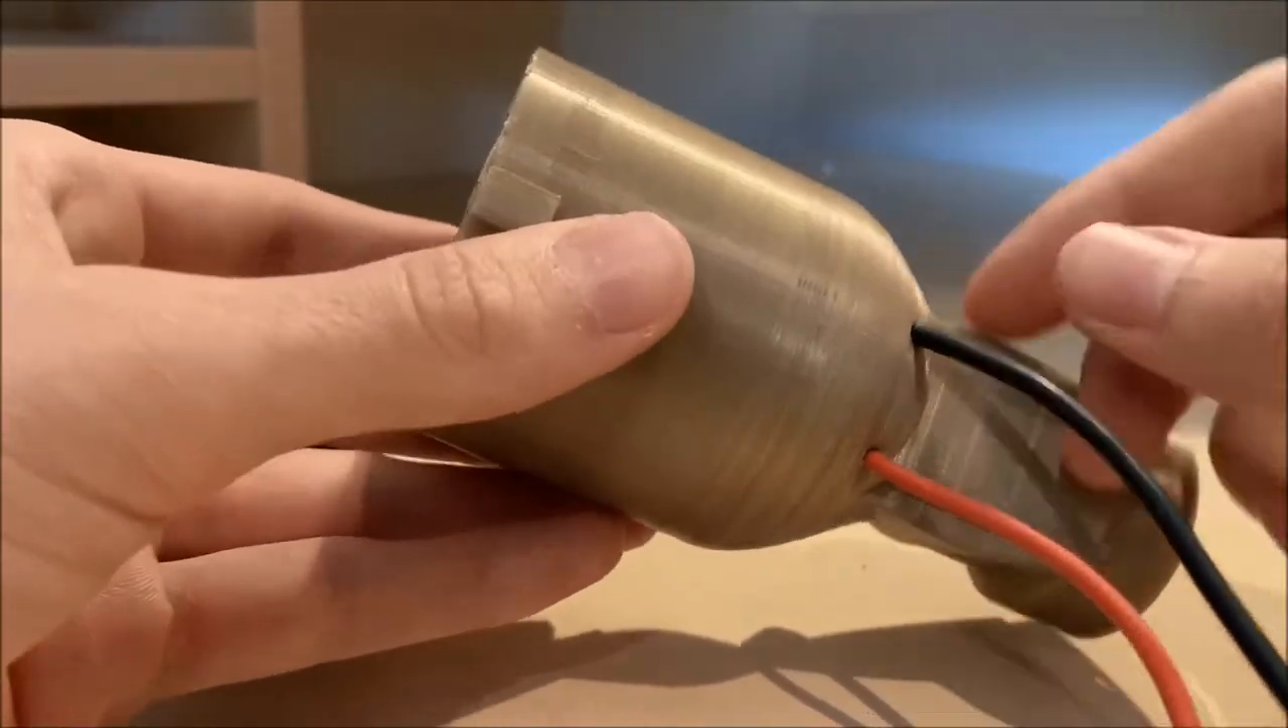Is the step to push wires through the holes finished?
Yes.